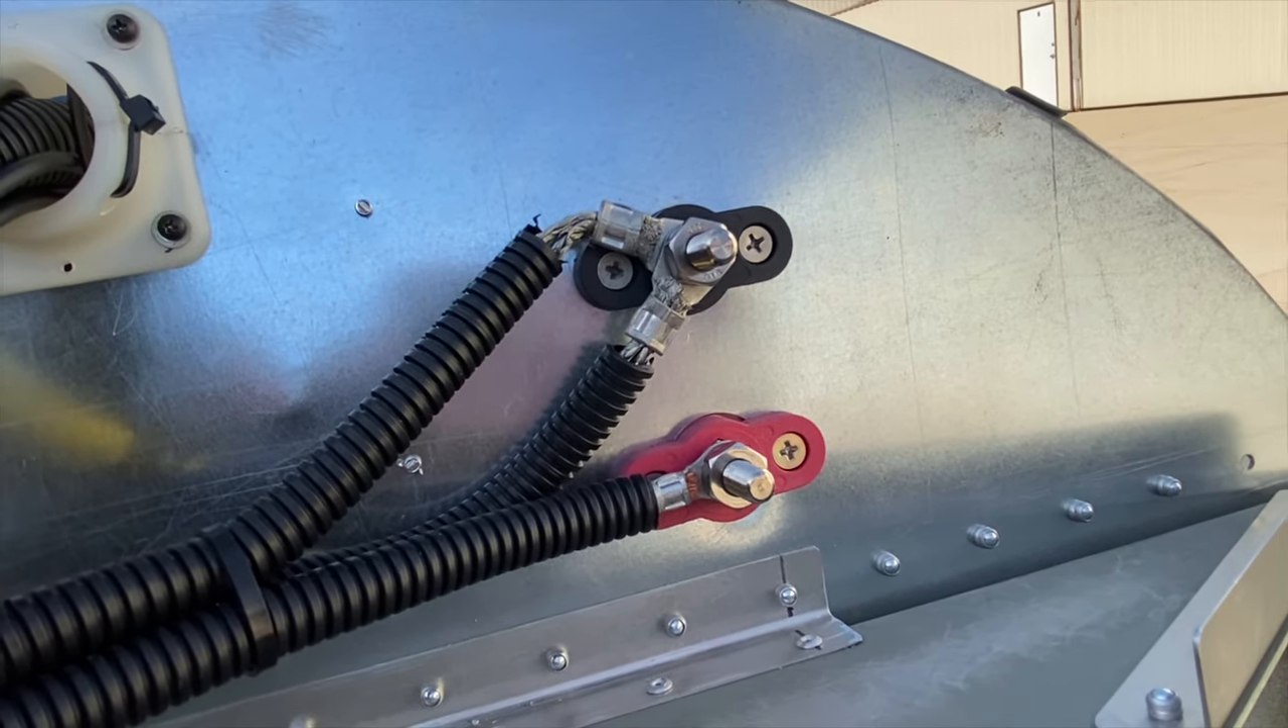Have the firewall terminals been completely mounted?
Yes.